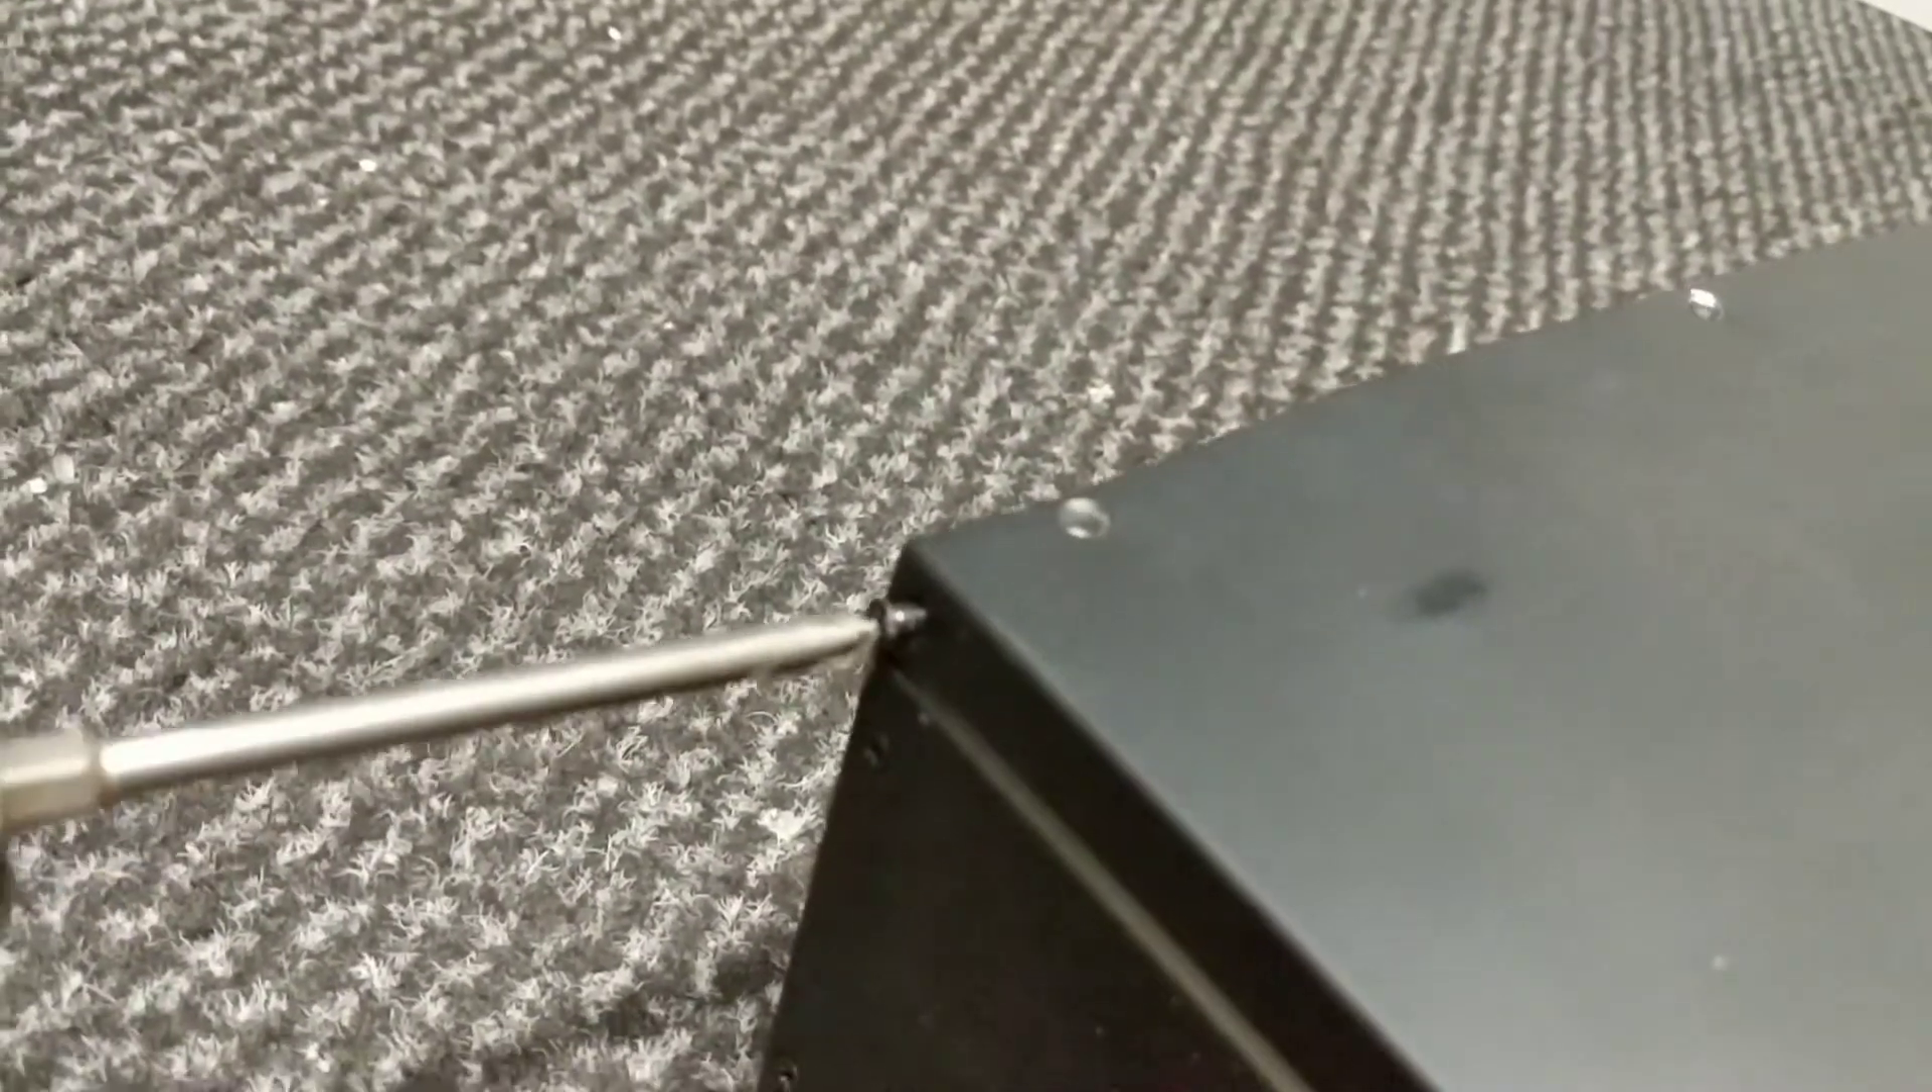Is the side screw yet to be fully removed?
Yes.